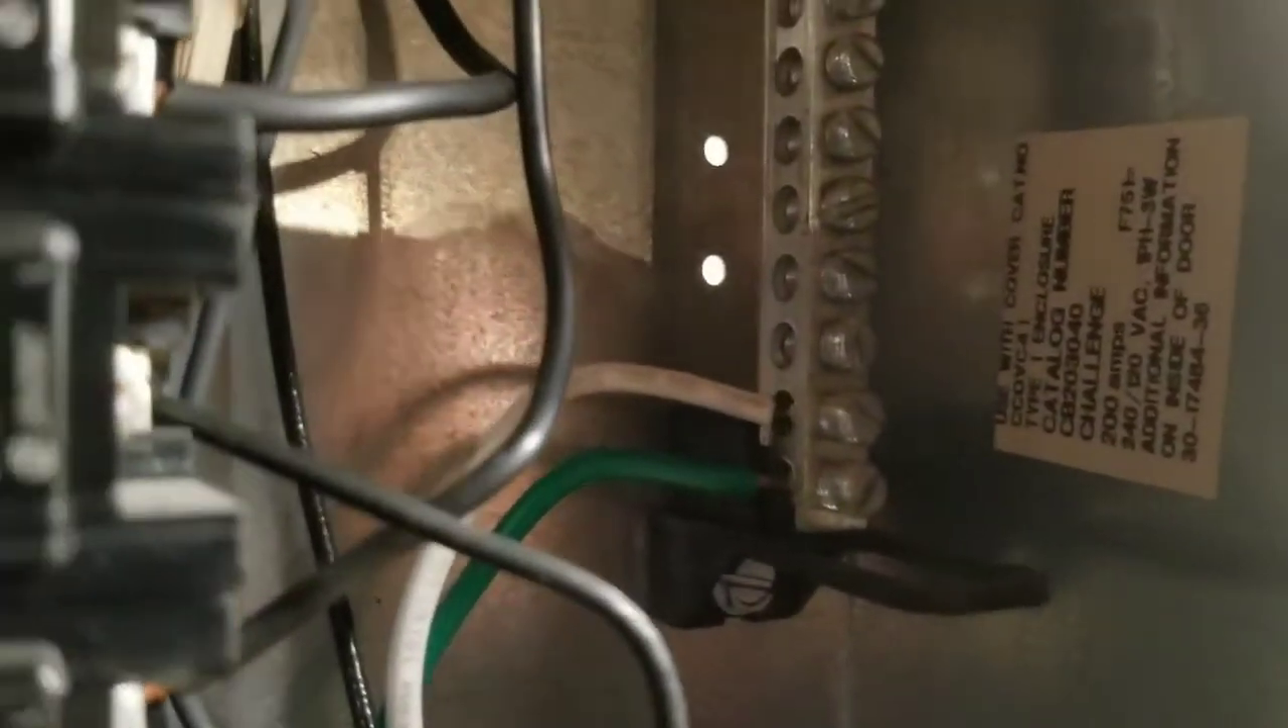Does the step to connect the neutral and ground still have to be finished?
No.